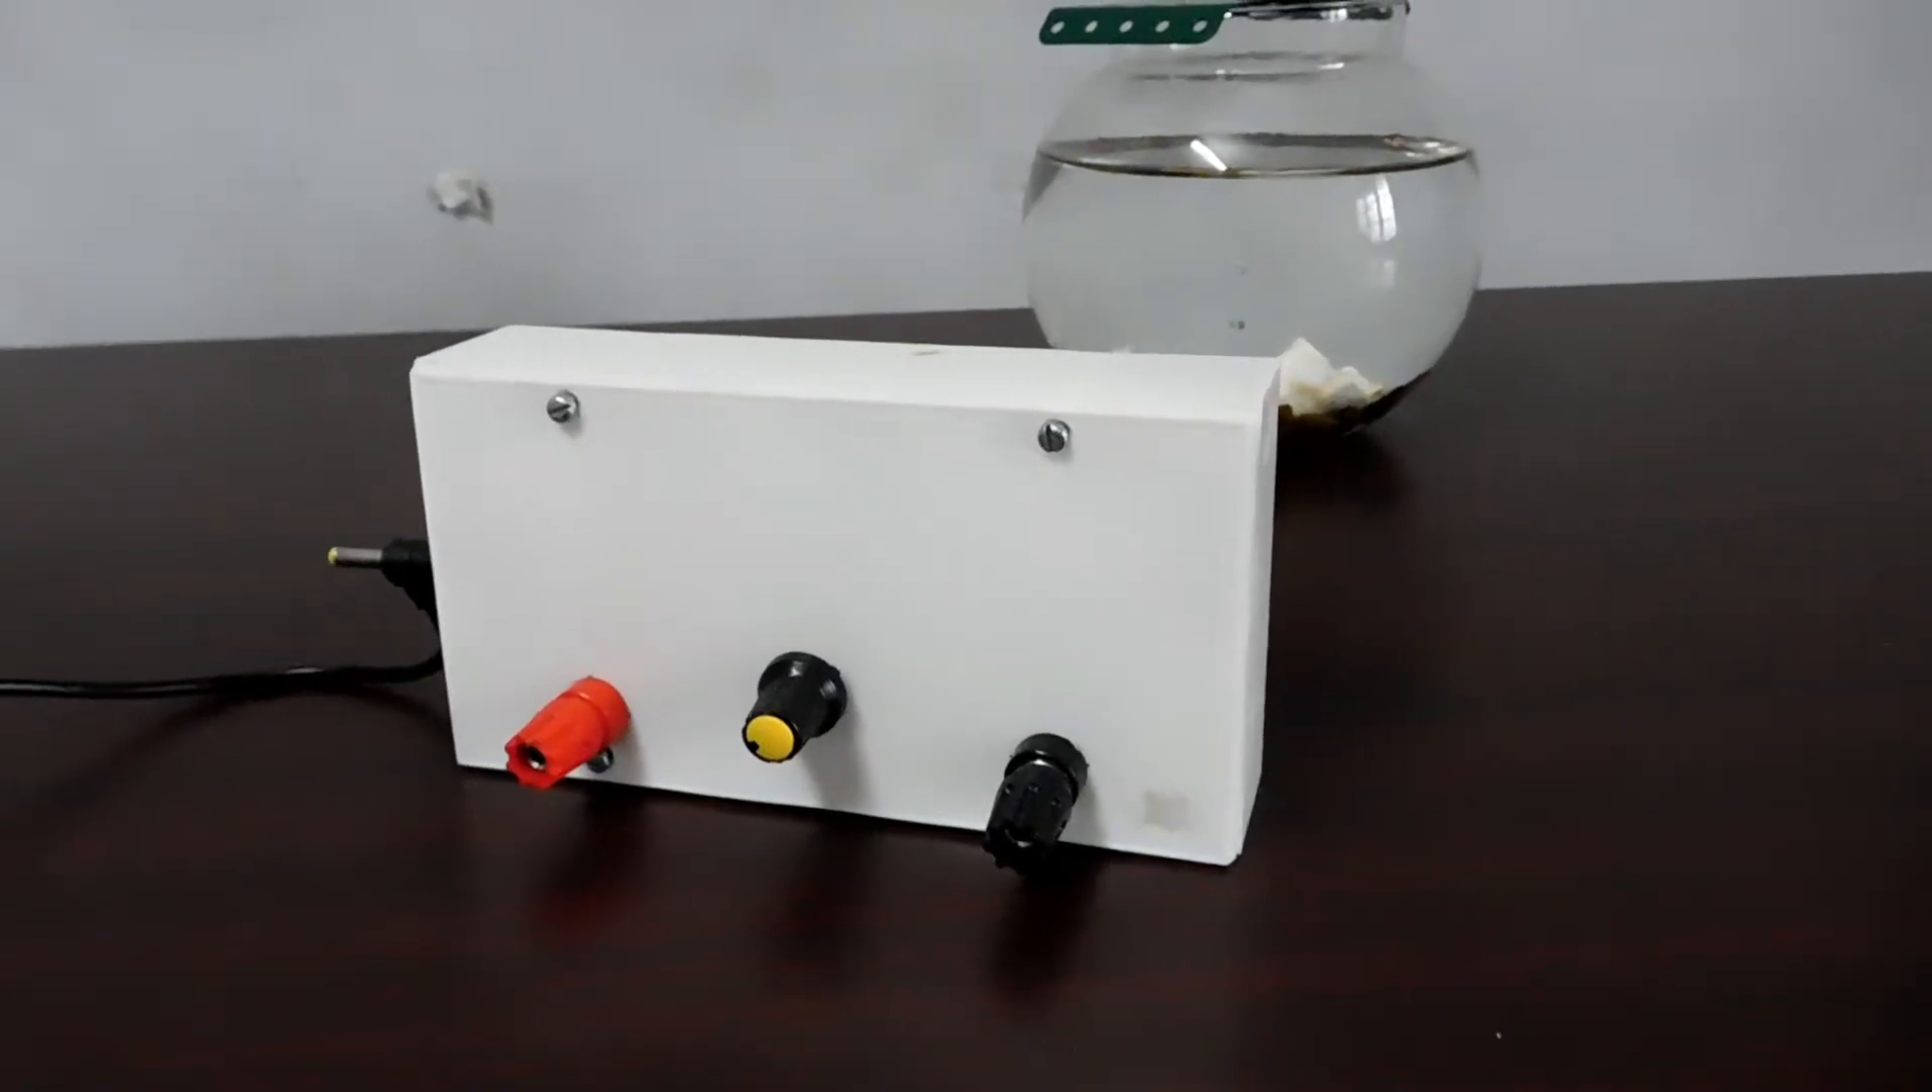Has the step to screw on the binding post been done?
Yes.